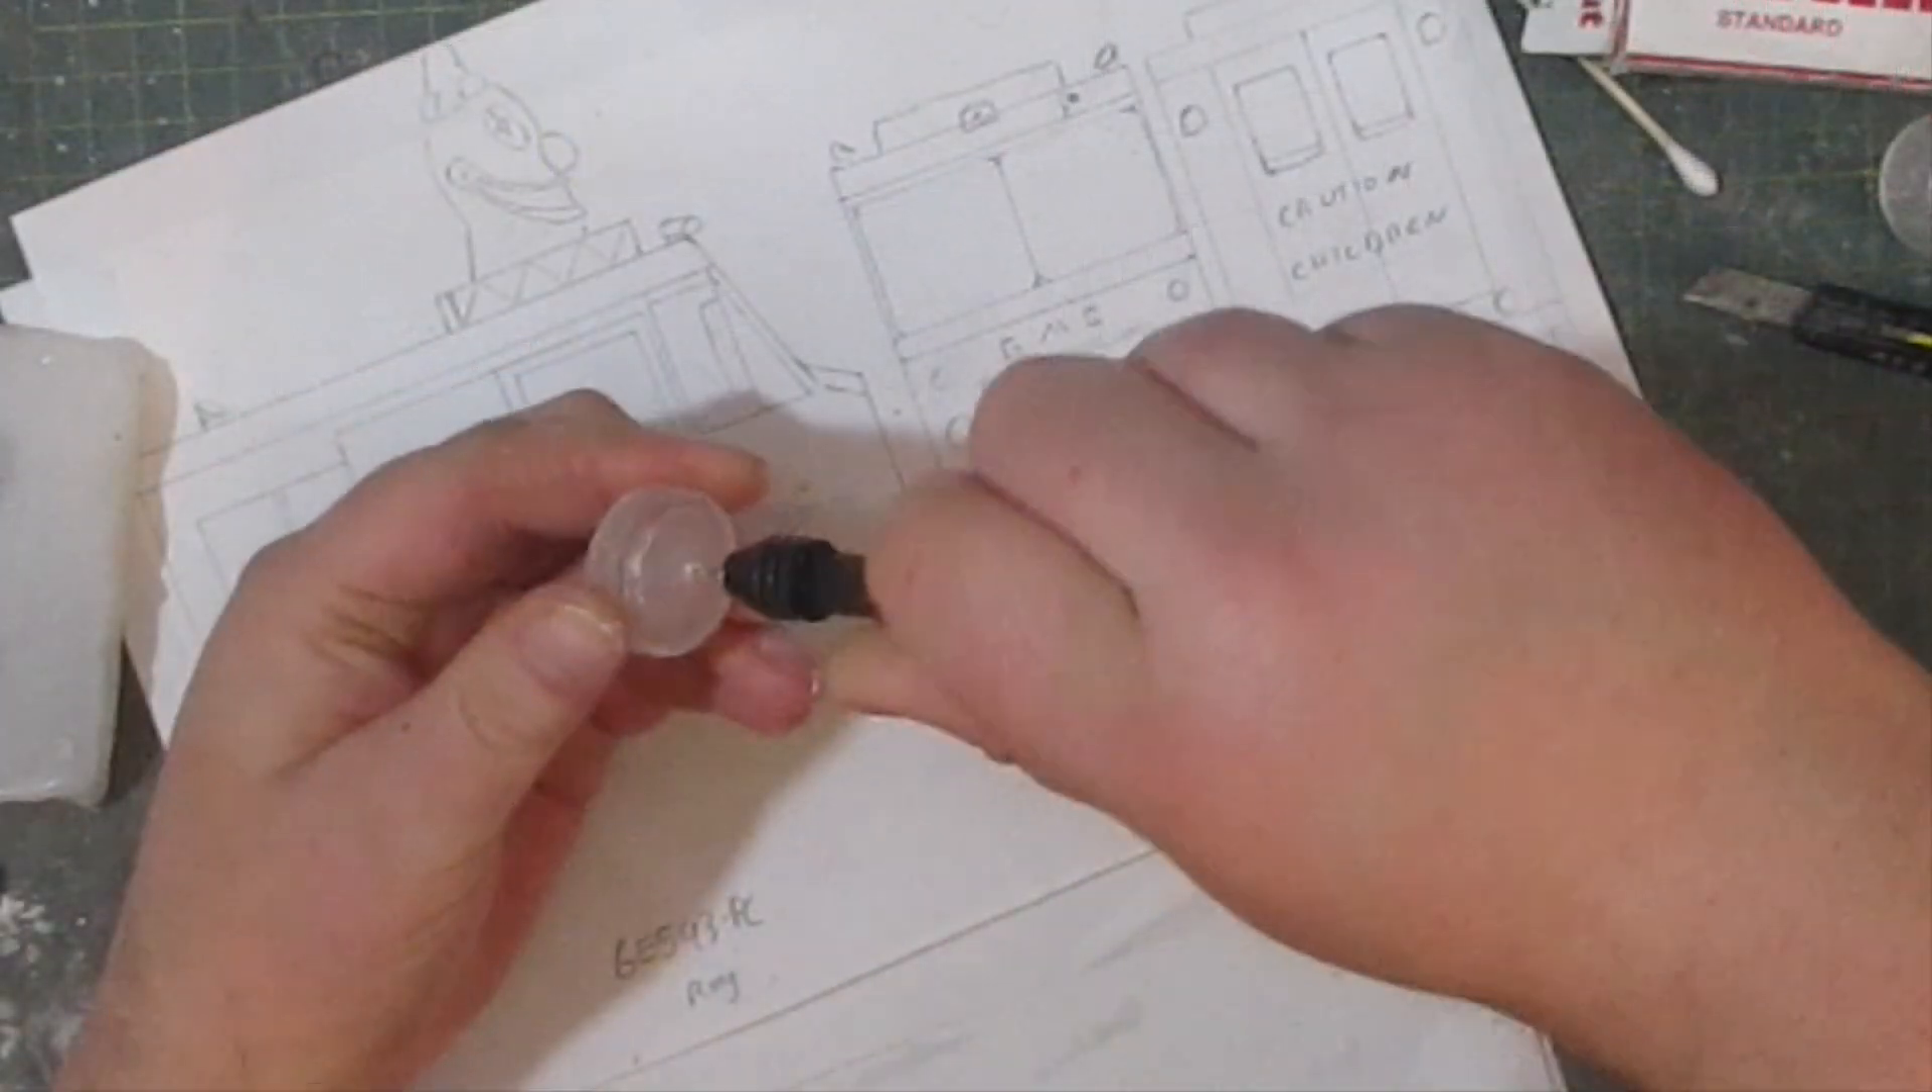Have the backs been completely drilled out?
No.